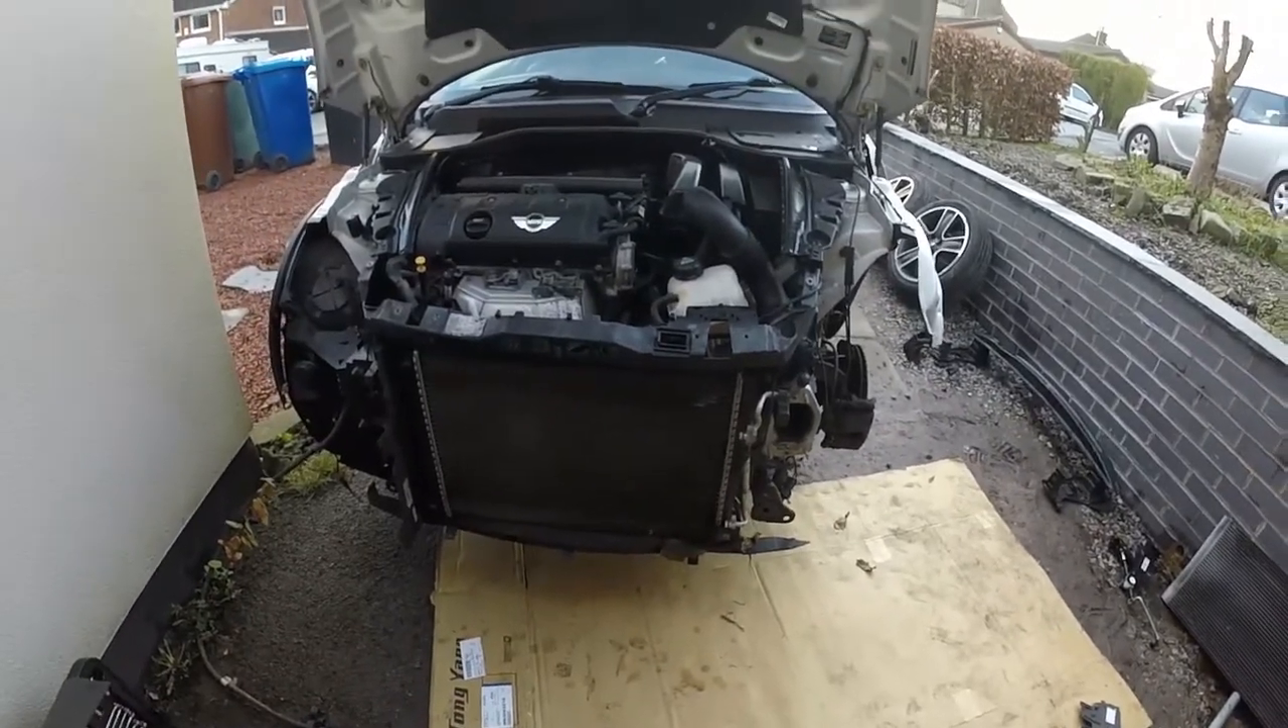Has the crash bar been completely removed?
Yes.